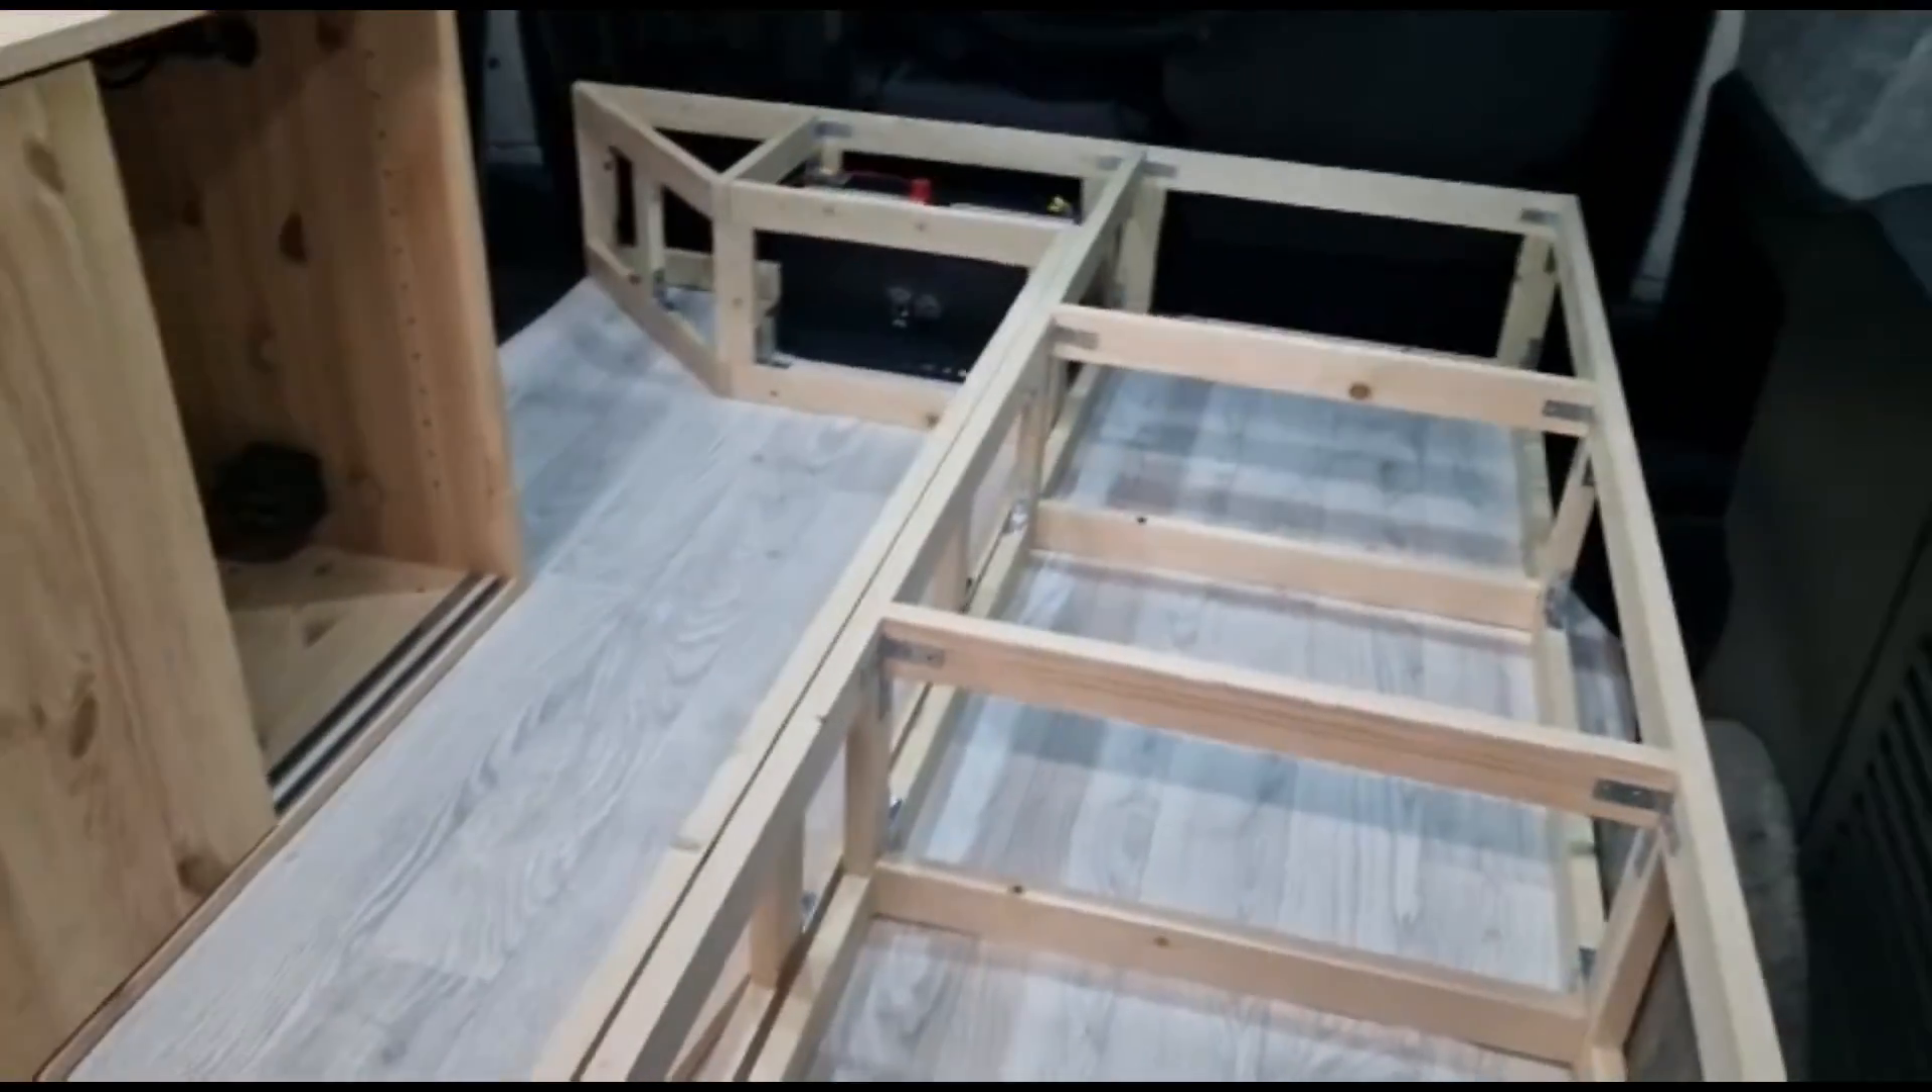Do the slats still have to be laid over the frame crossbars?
Yes.